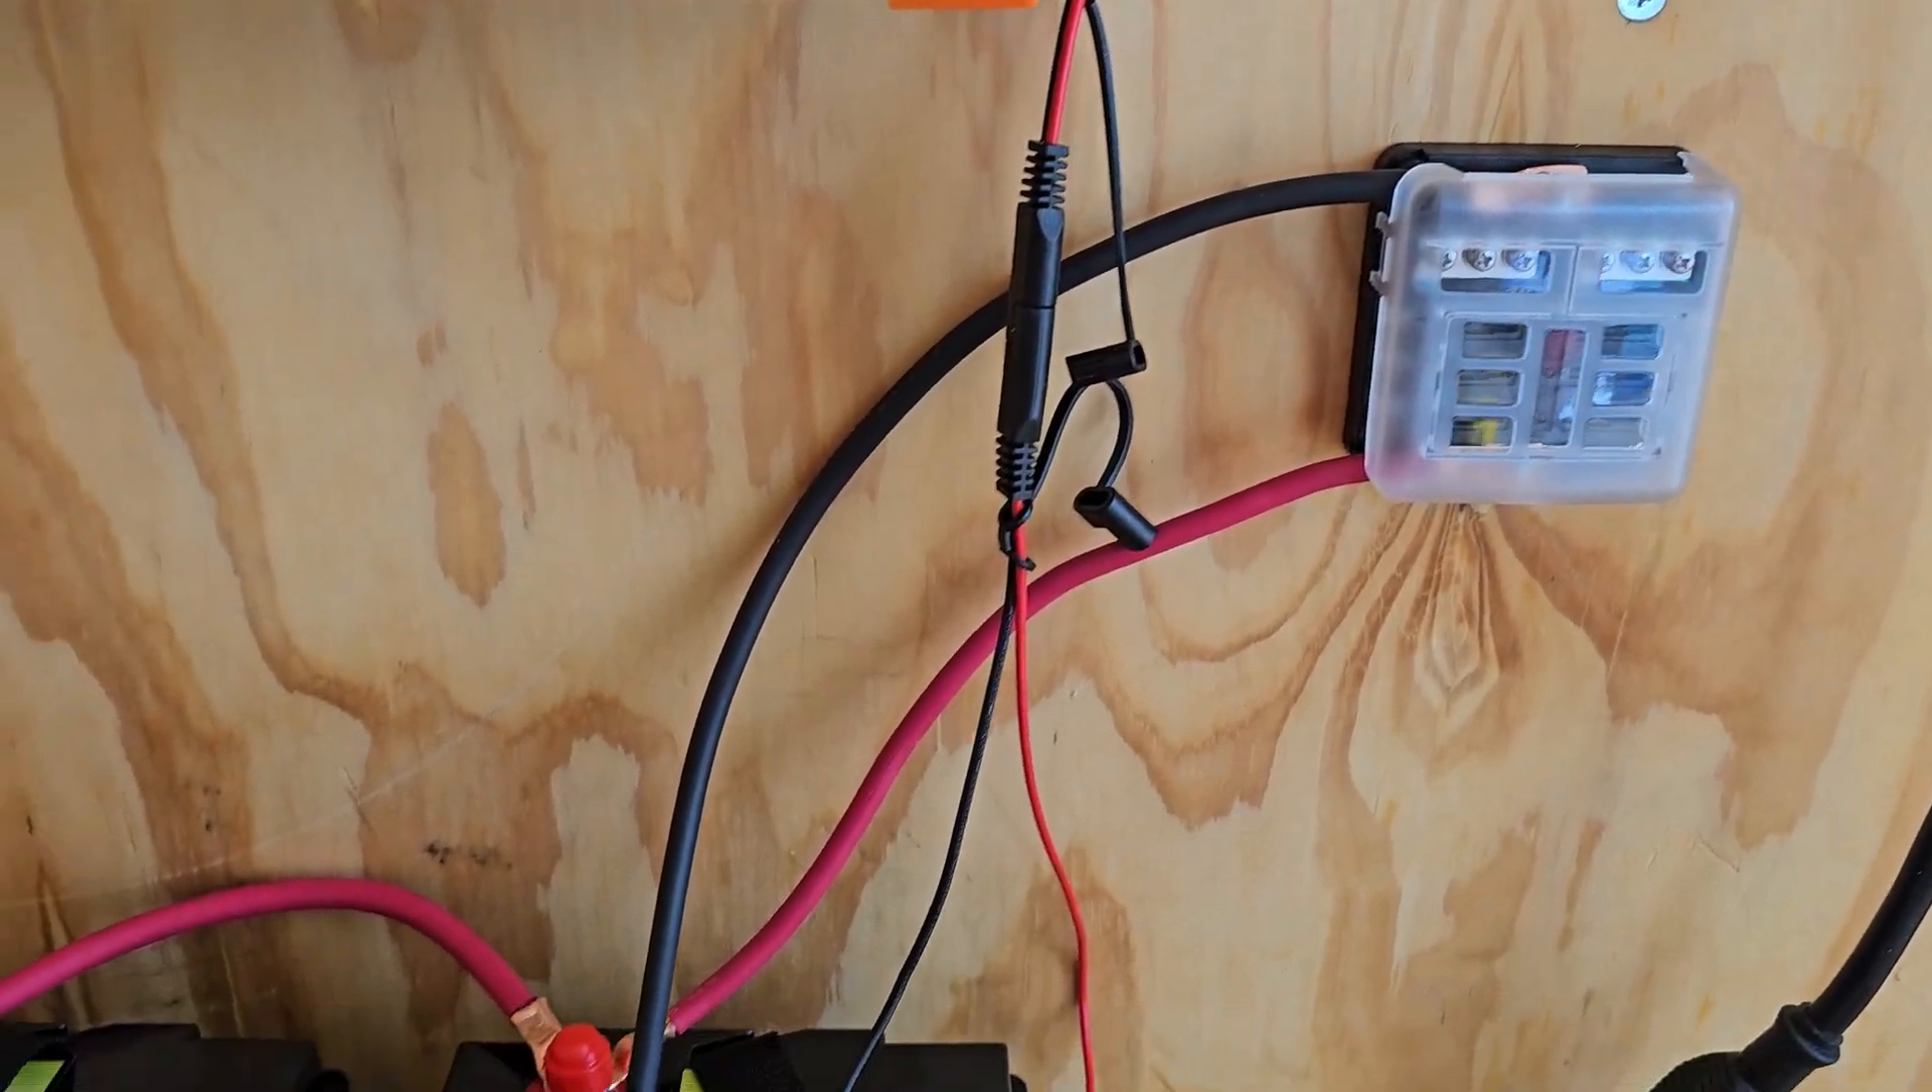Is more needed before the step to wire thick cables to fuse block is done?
No.